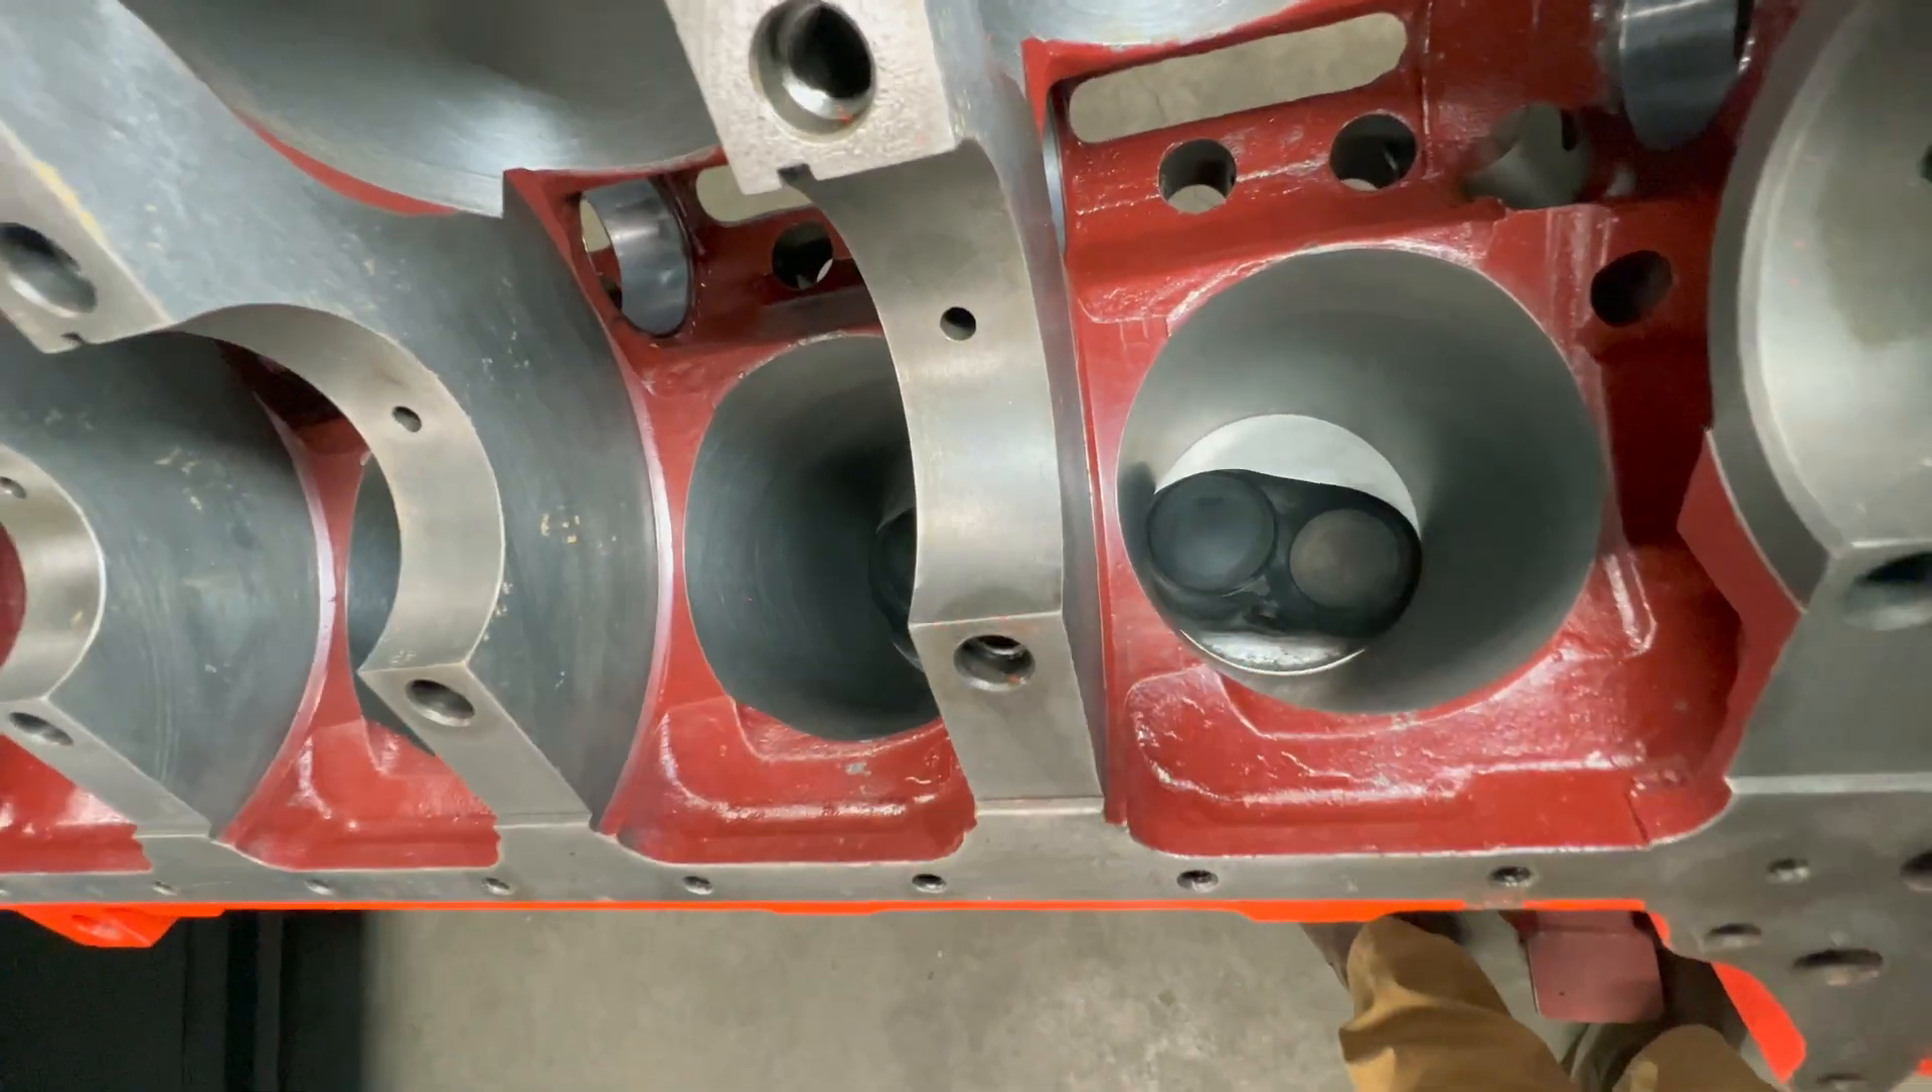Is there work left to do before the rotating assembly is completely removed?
No.